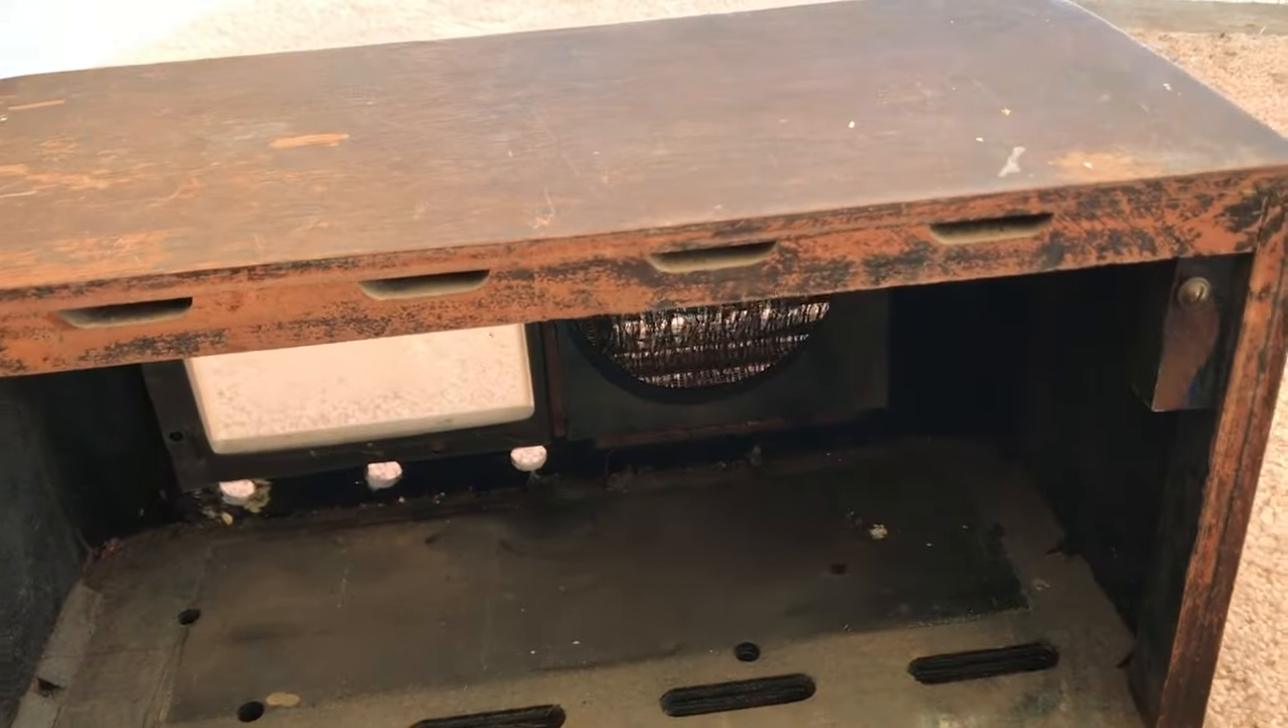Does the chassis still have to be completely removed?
No.